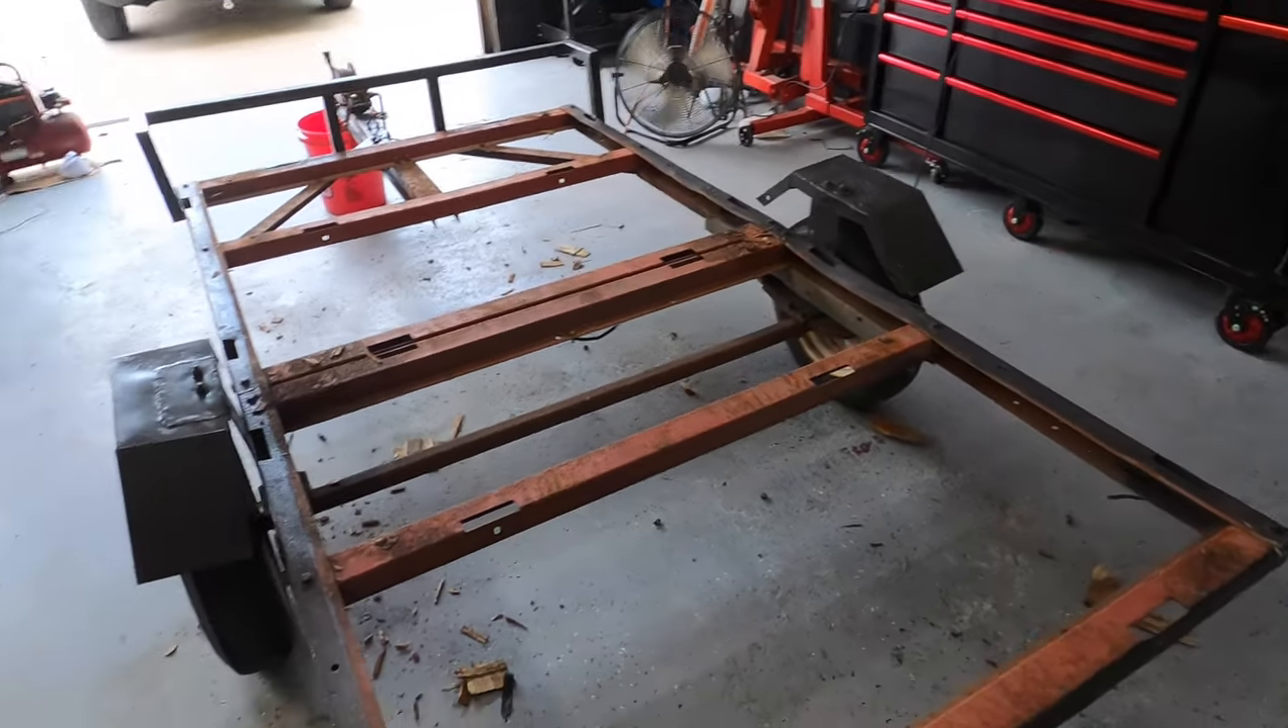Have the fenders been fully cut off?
No.